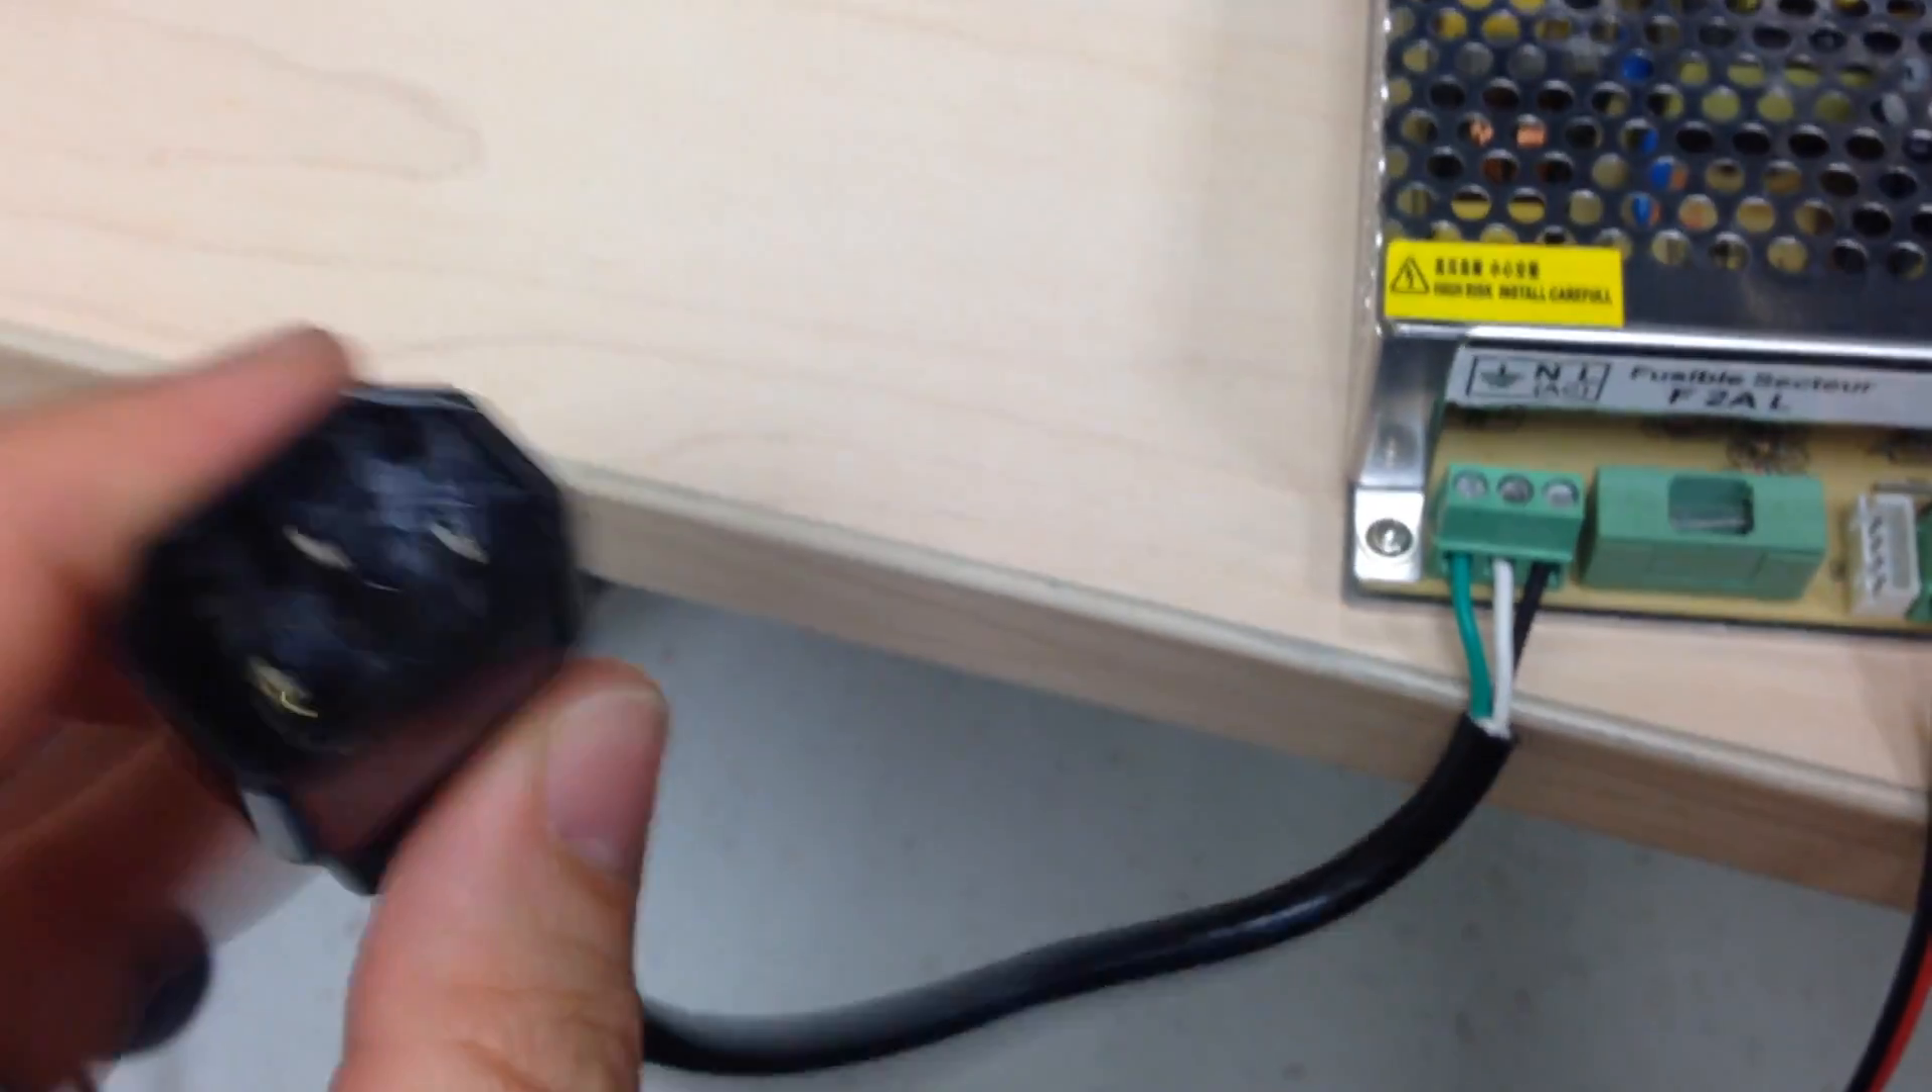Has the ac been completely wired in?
Yes.